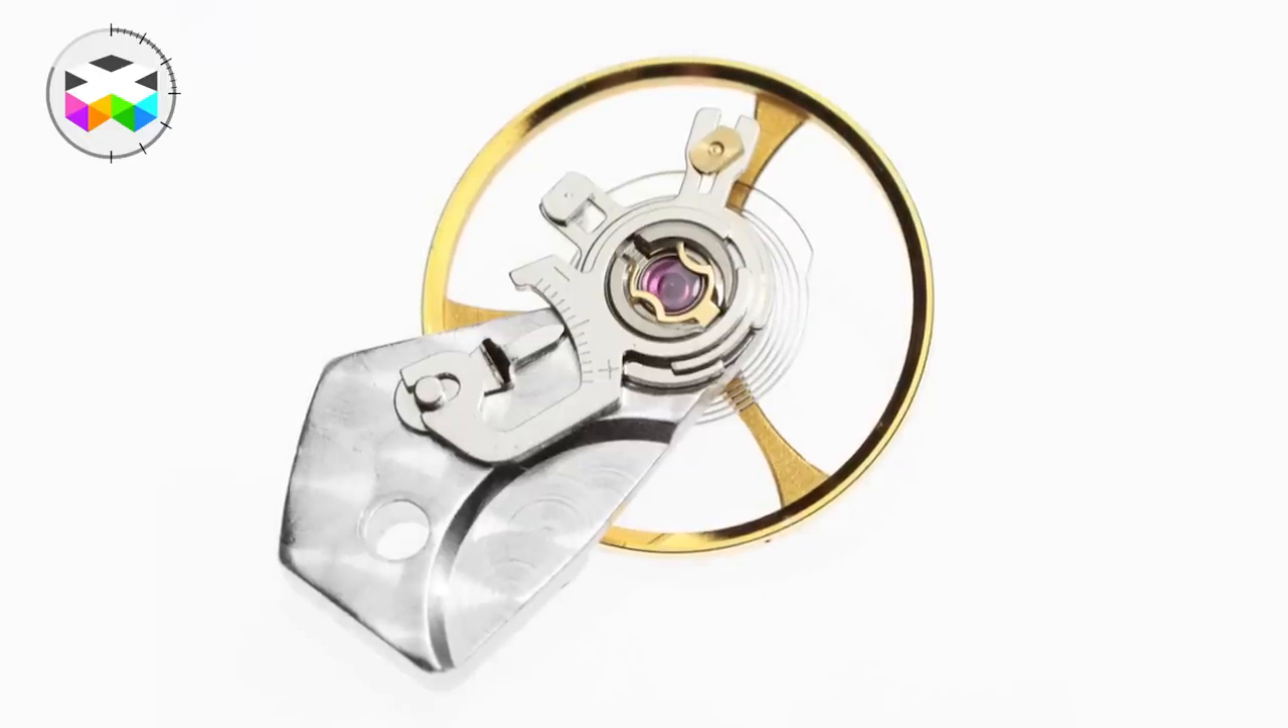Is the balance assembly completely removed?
Yes.